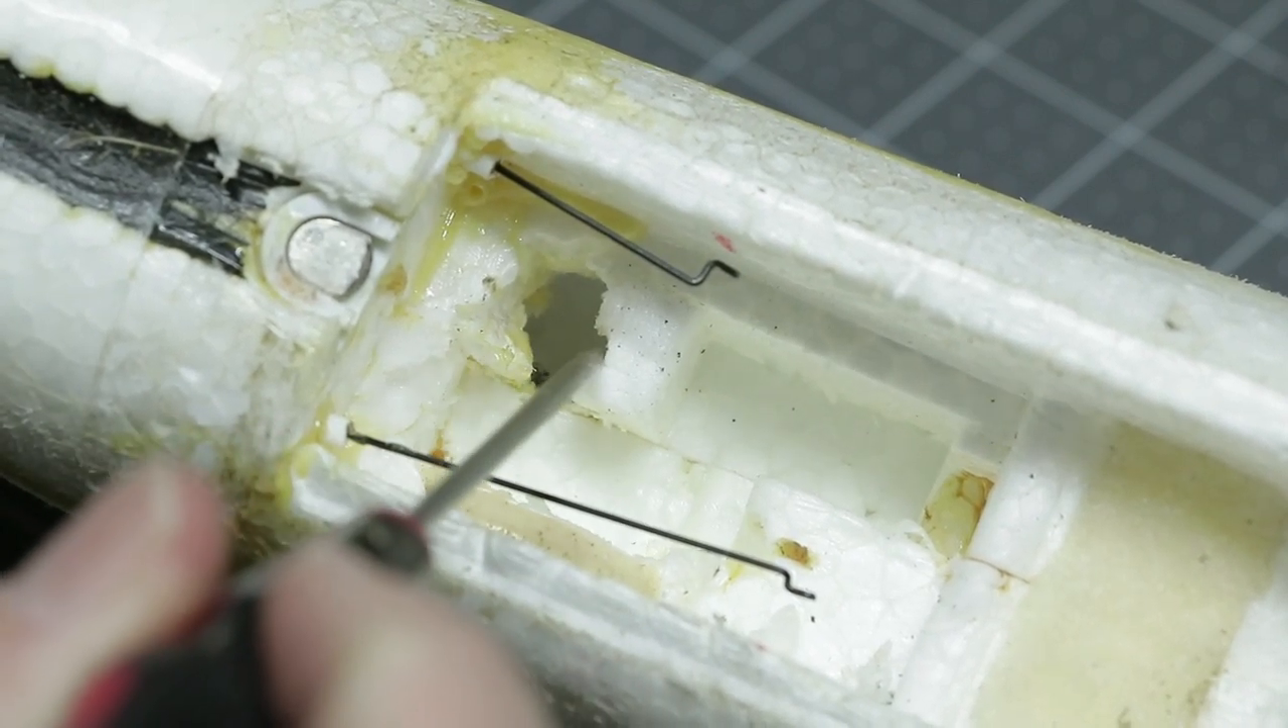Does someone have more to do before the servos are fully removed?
No.